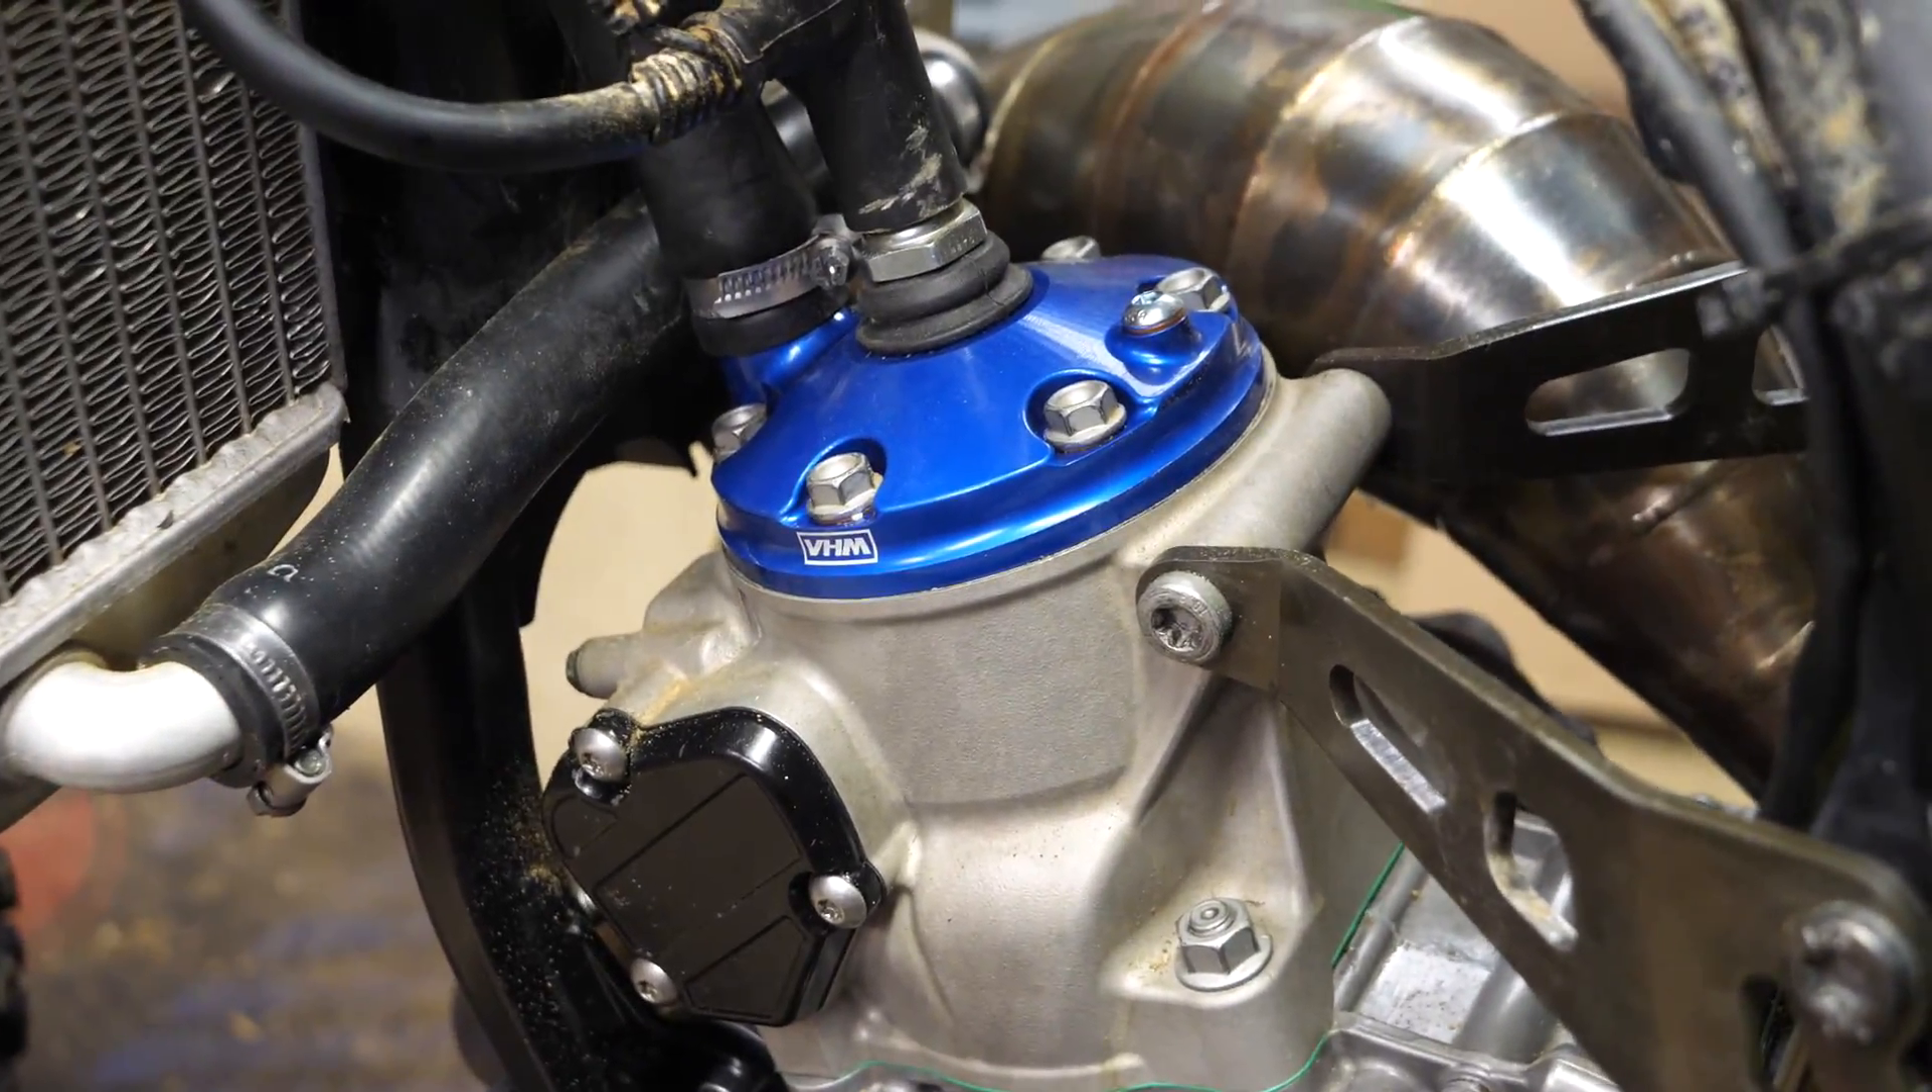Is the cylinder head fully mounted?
Yes.